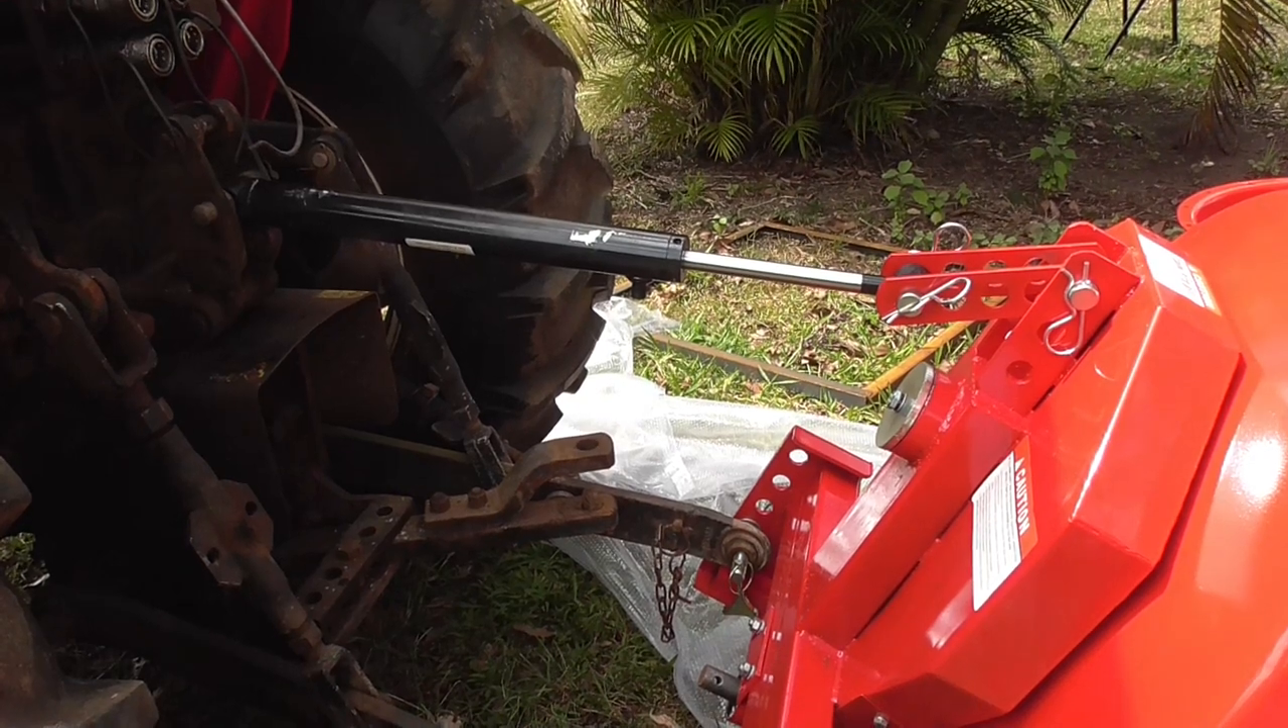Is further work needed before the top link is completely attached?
No.